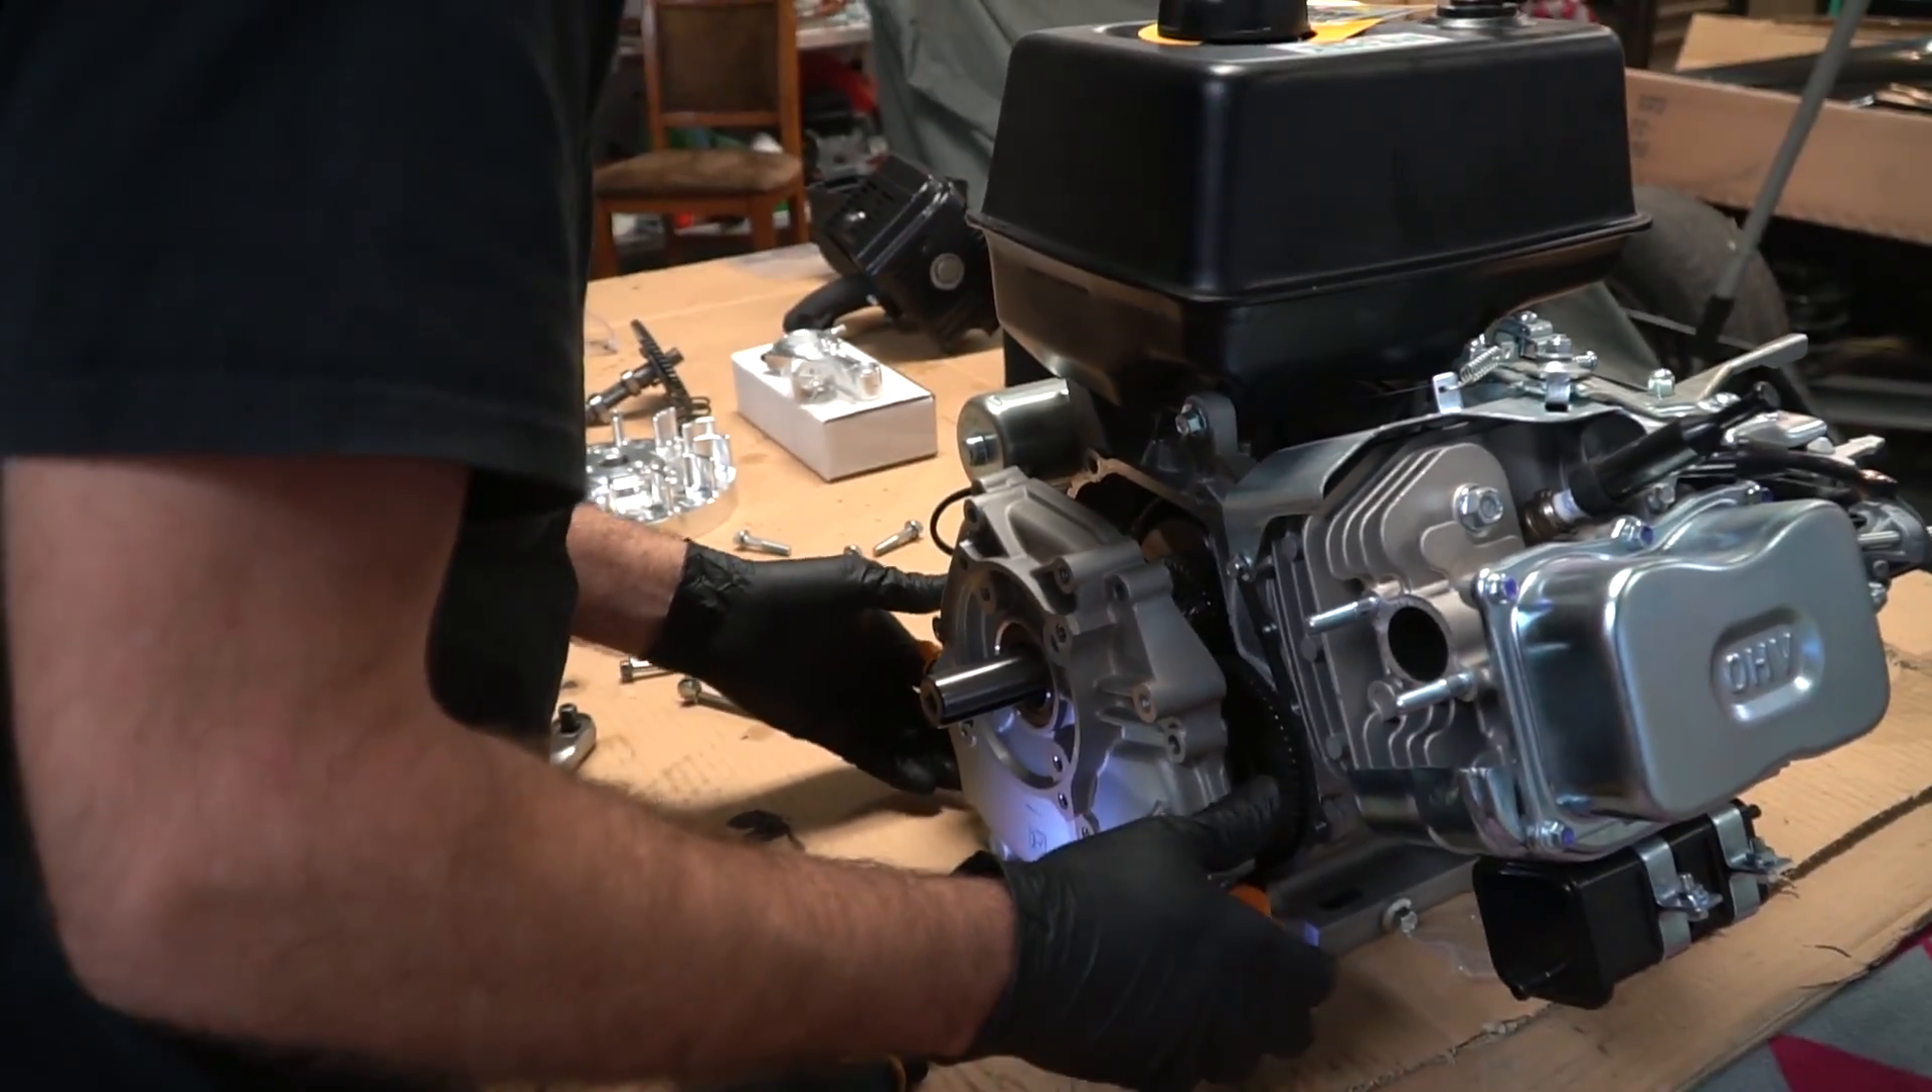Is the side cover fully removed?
No.